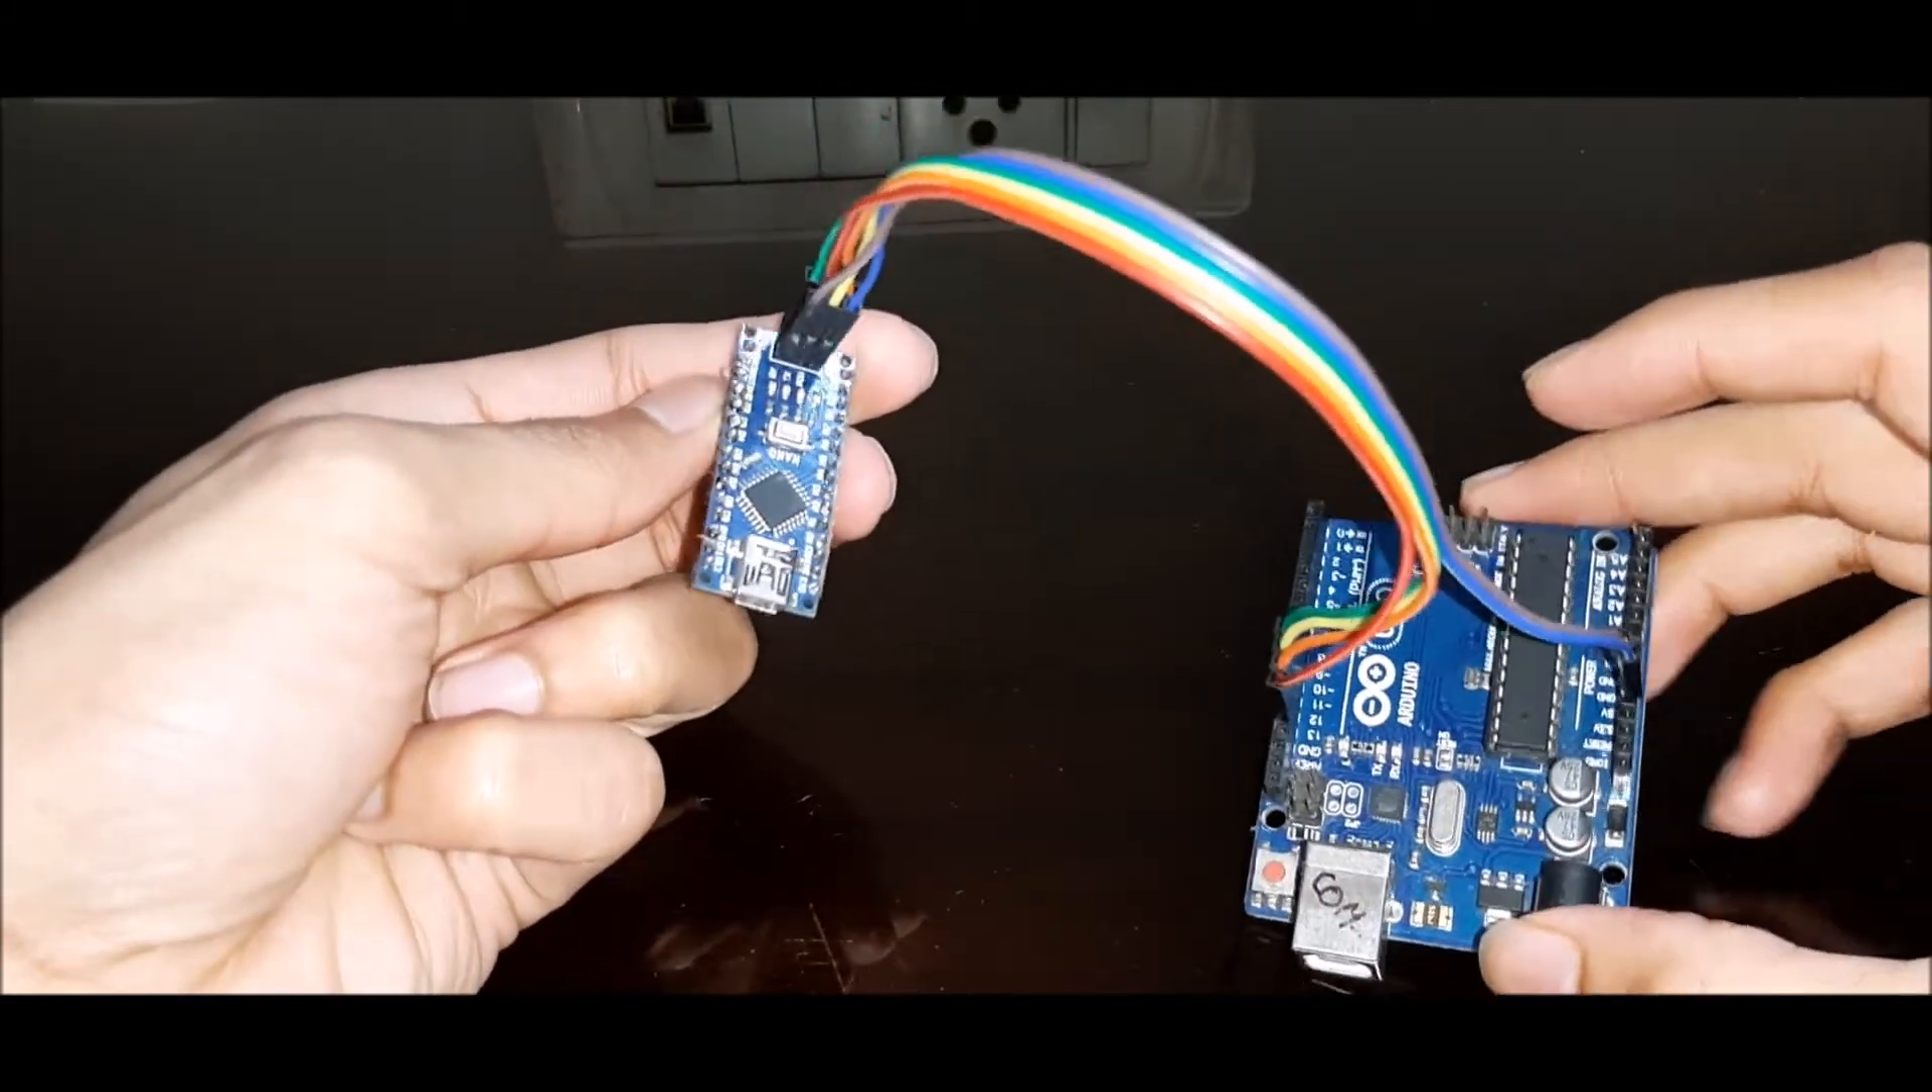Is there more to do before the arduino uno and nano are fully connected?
No.